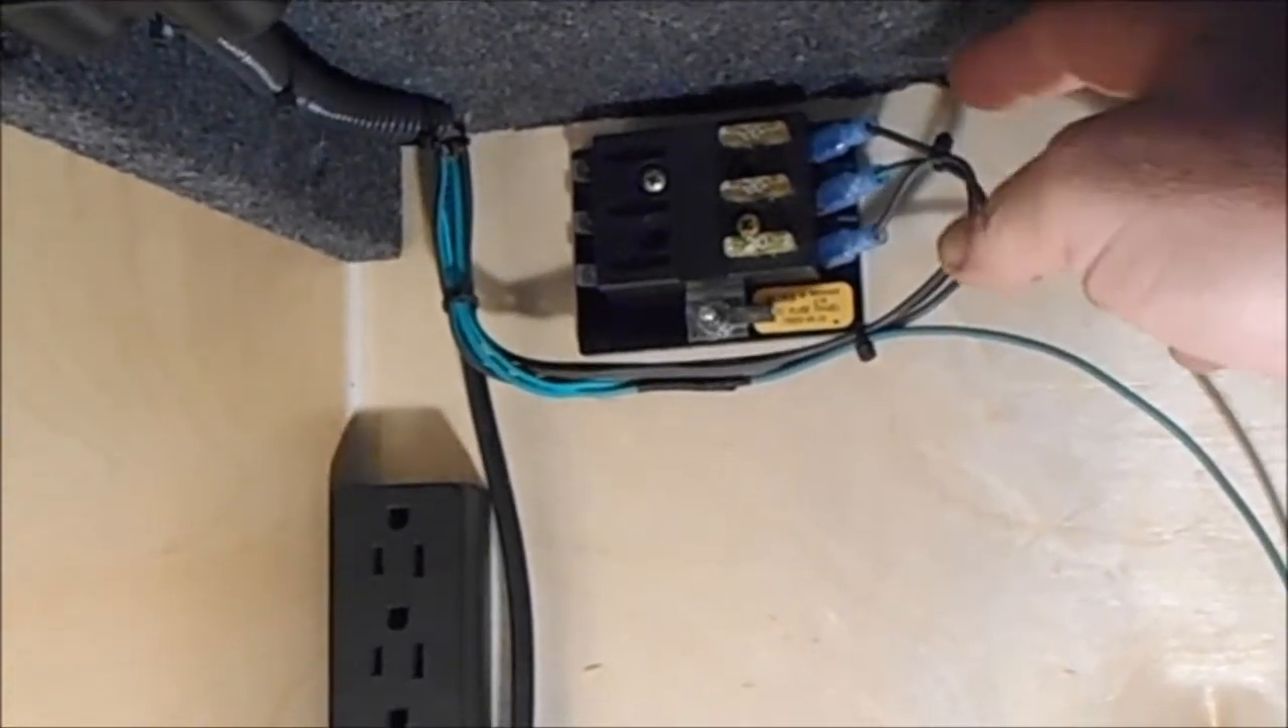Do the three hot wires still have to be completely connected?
No.